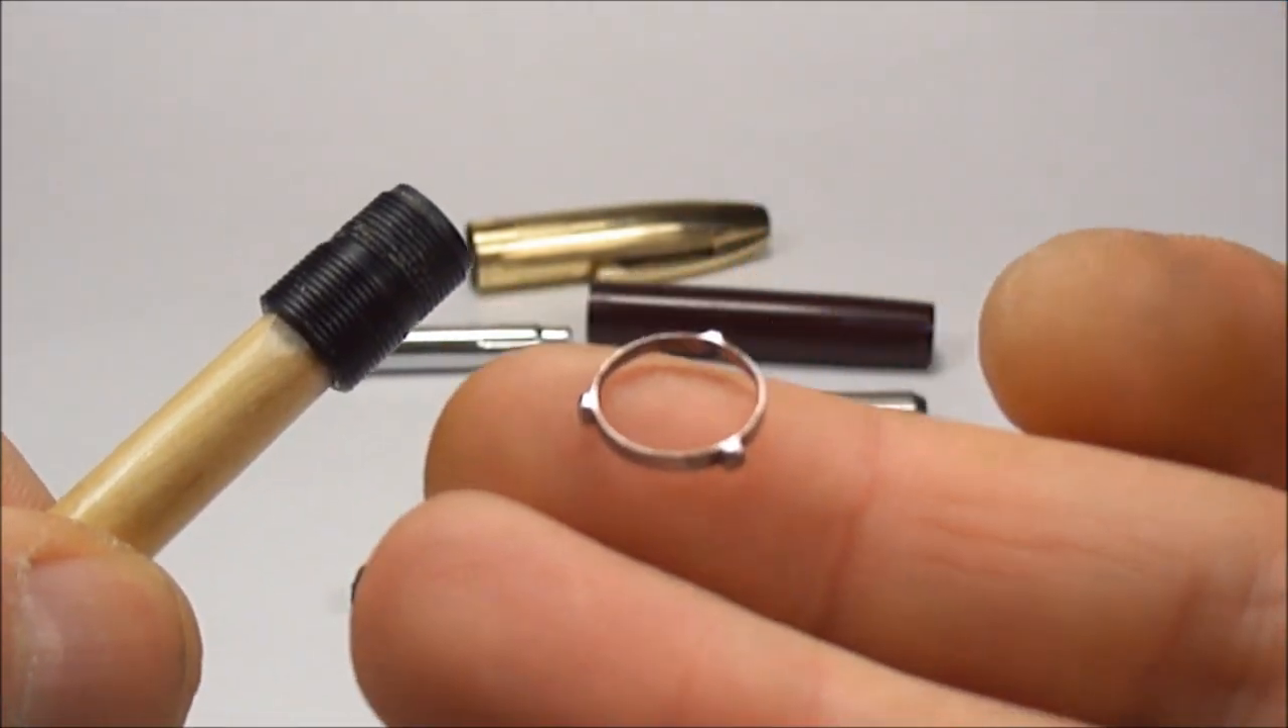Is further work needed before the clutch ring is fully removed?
No.